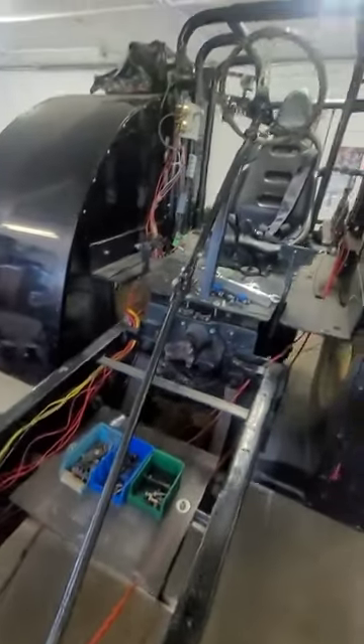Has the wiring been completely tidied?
No.